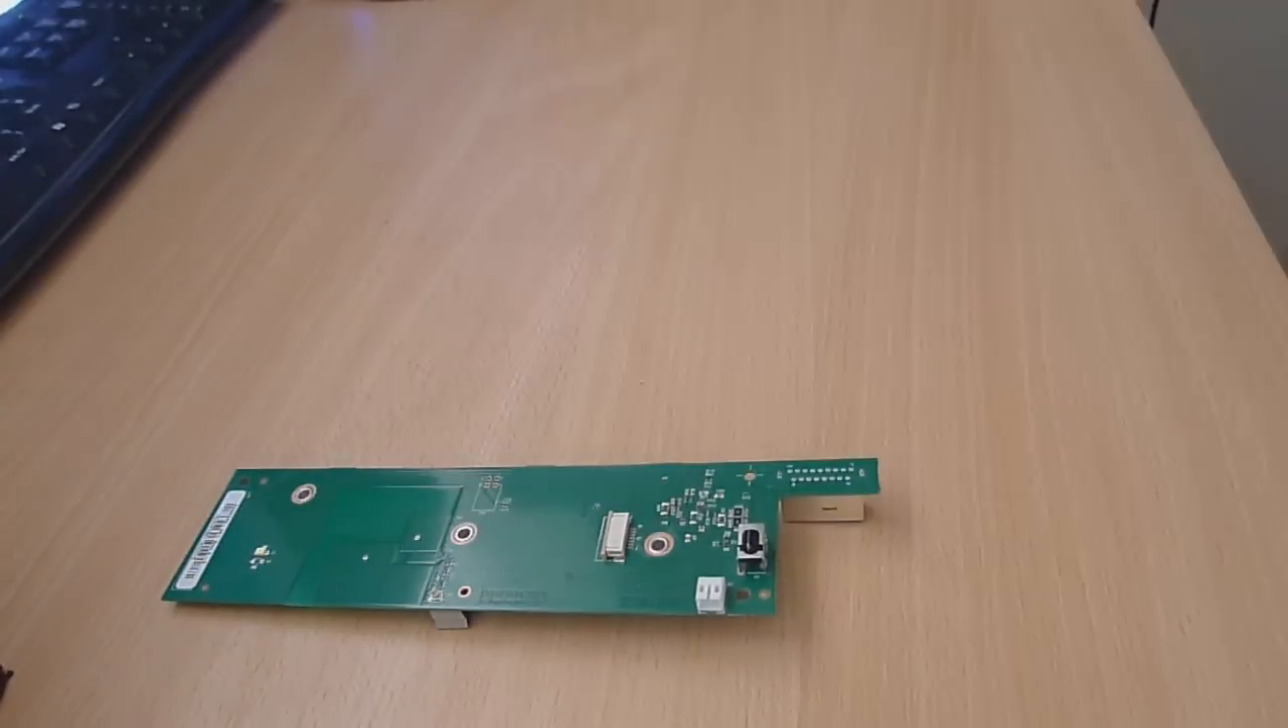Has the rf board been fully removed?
Yes.